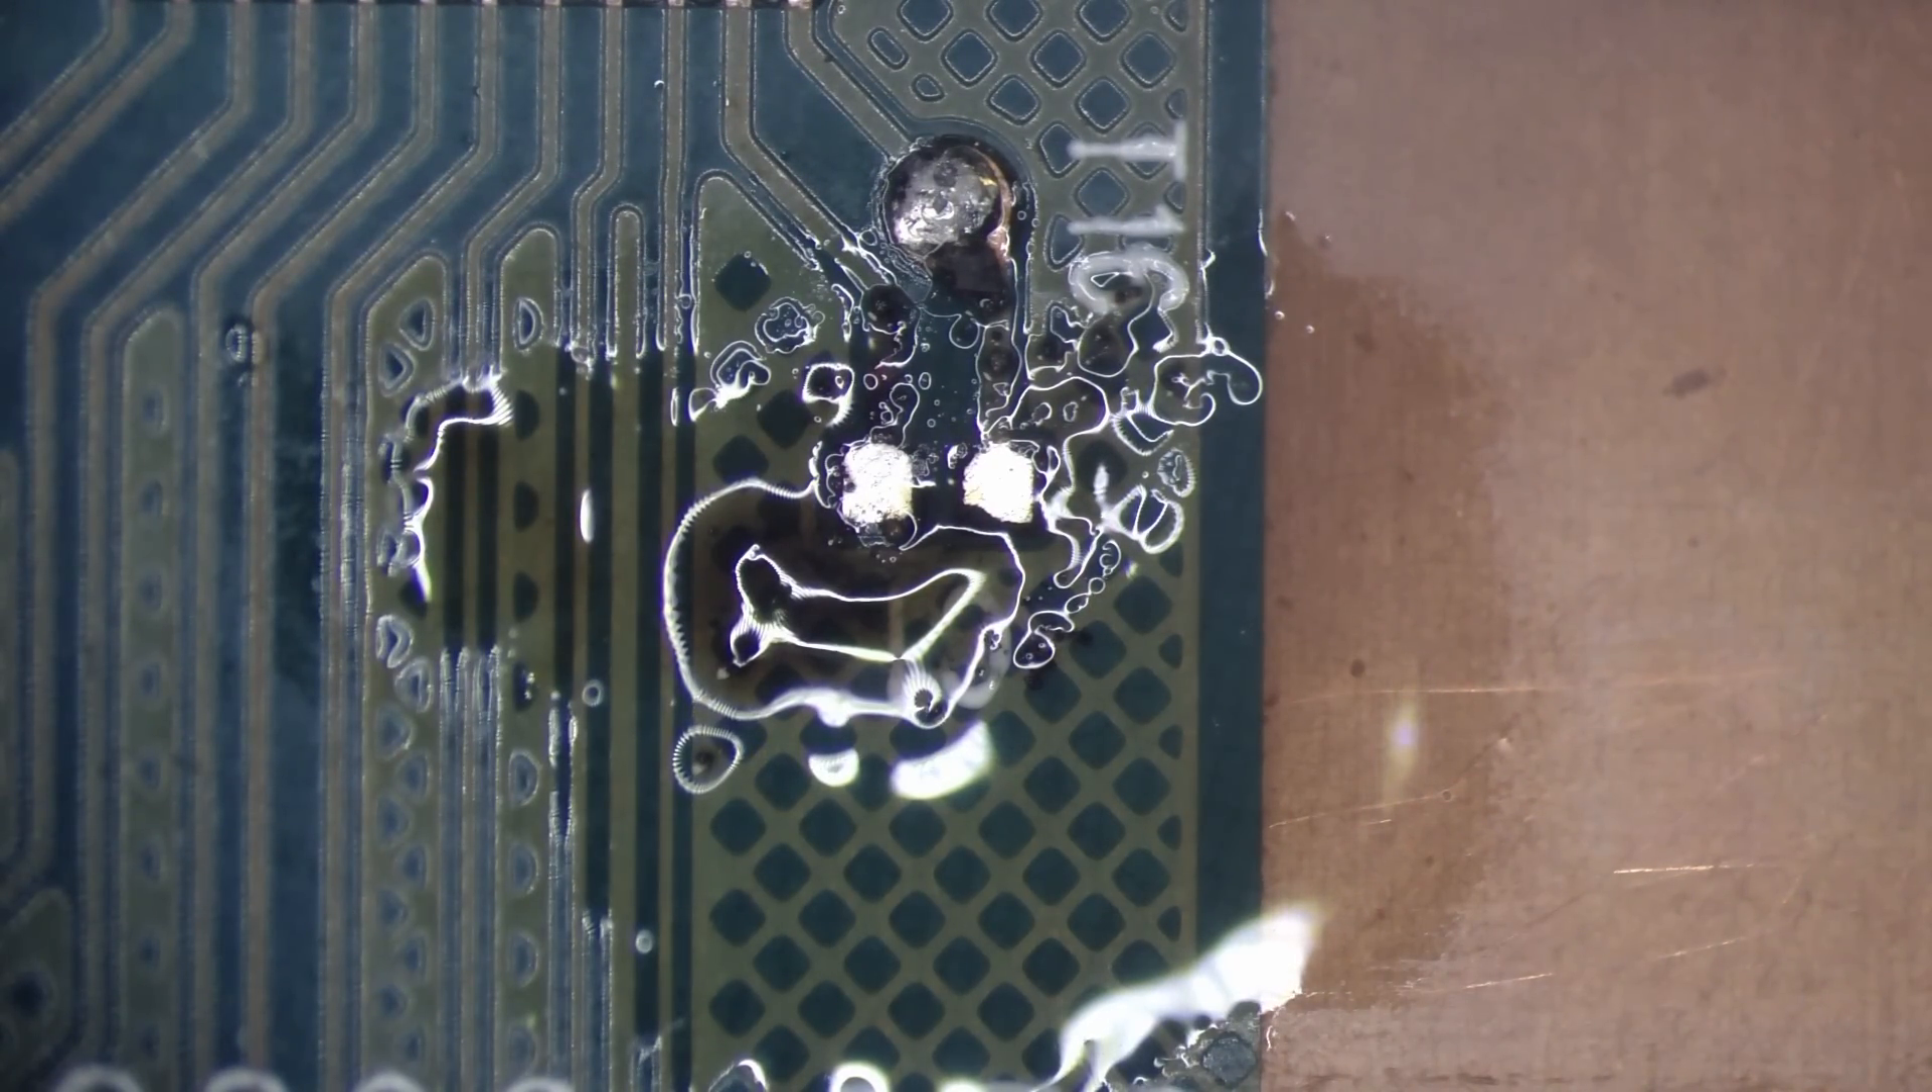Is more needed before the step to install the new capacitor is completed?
Yes.